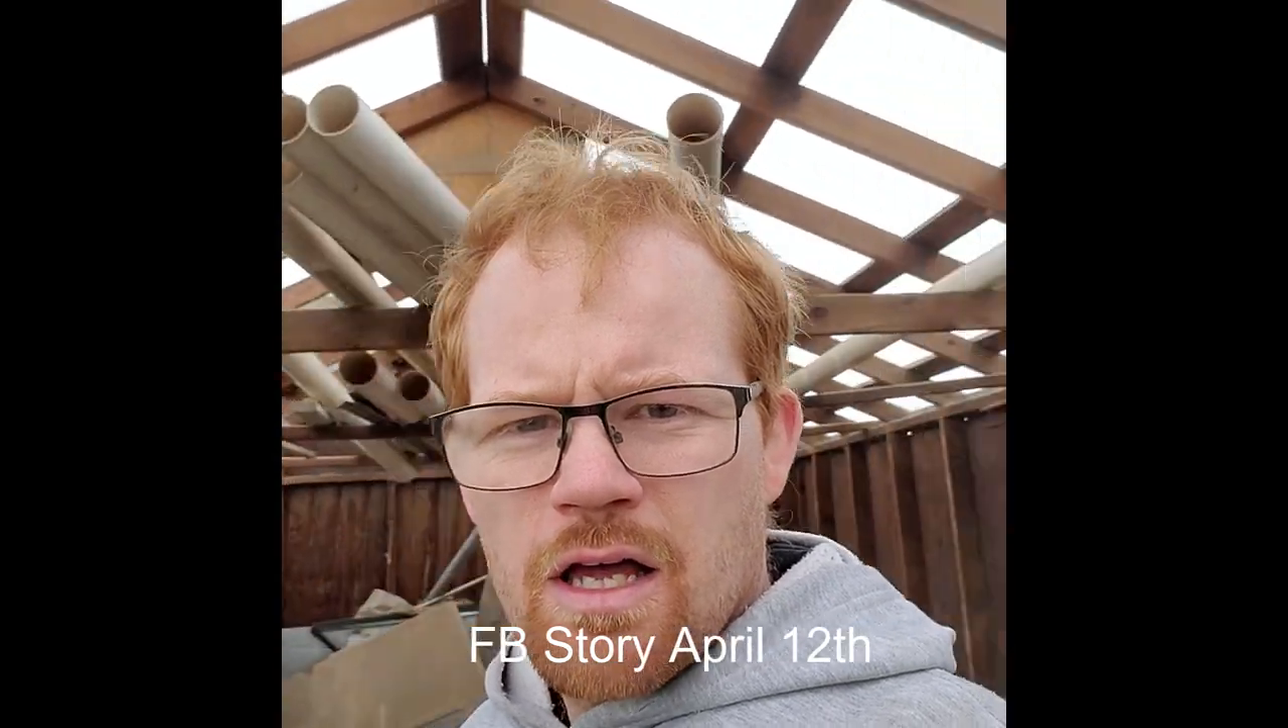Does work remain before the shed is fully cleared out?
Yes.